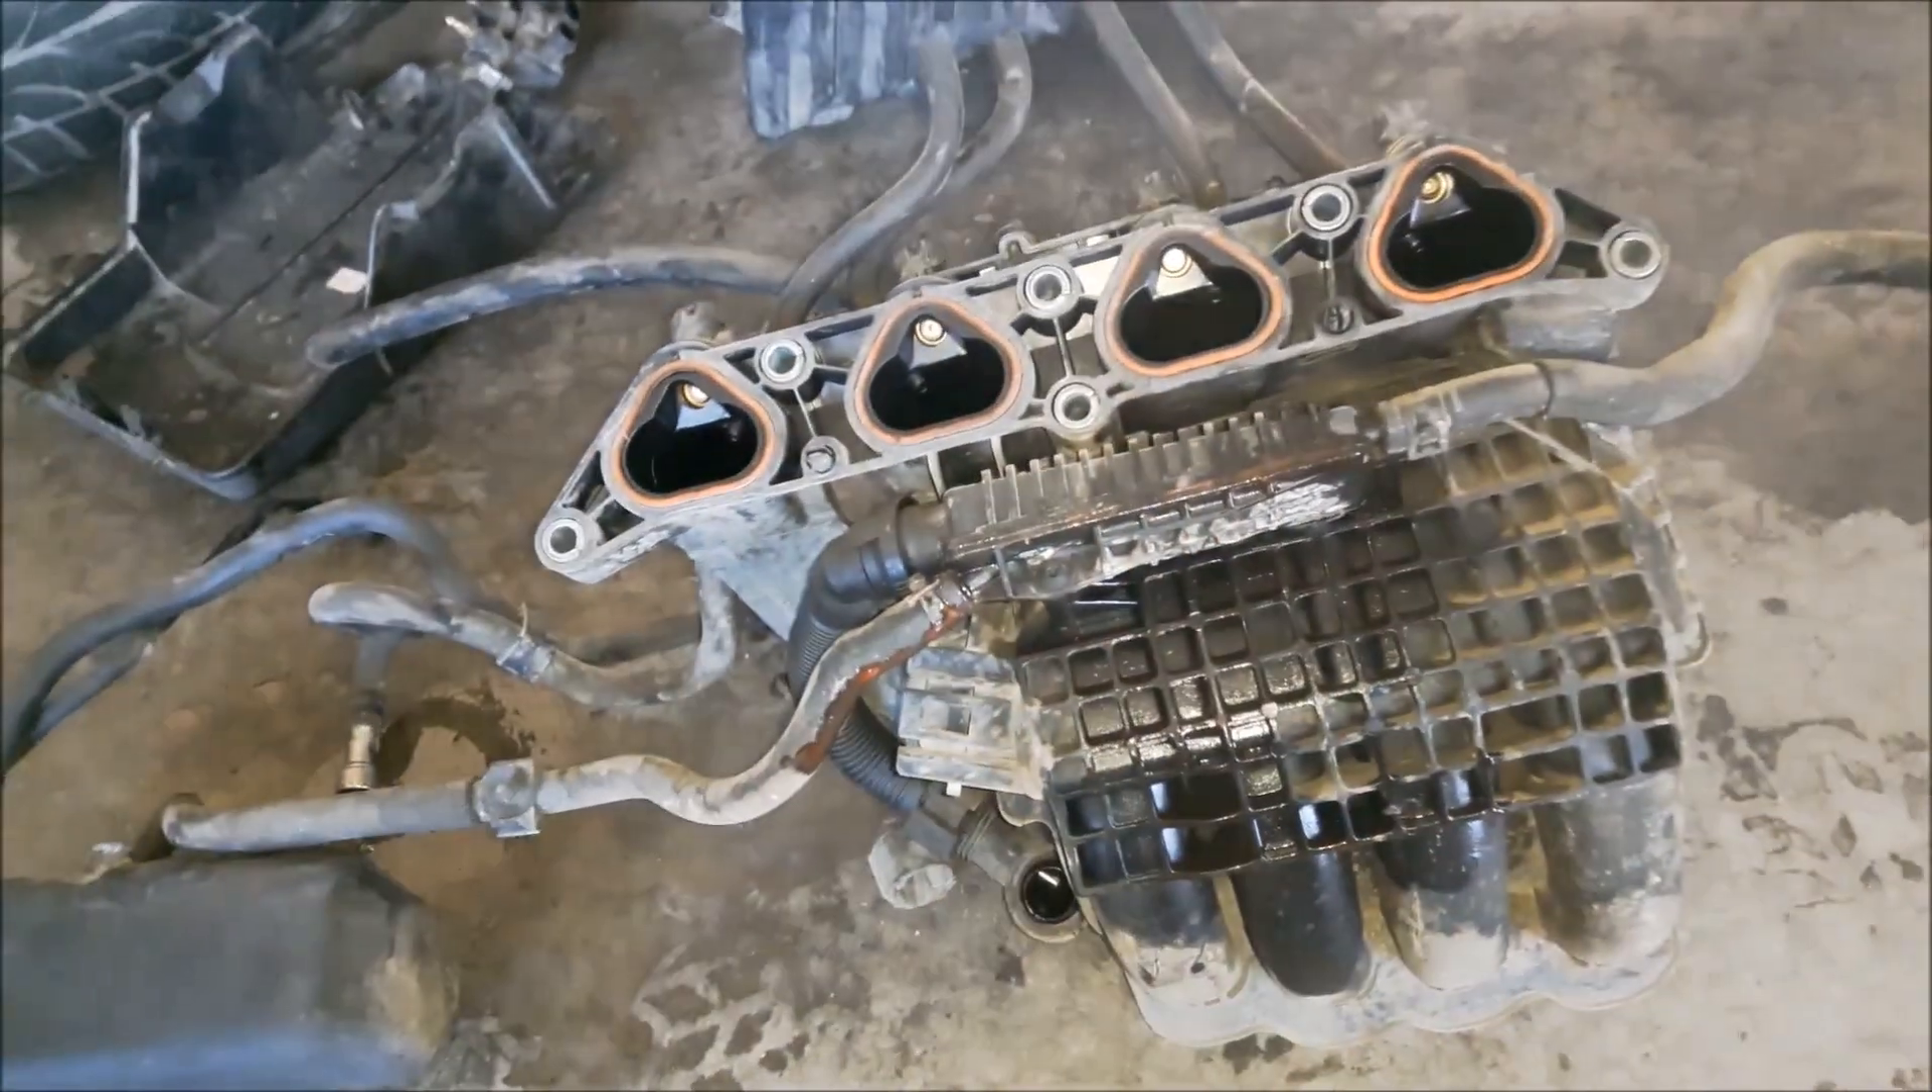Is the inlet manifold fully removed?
Yes.